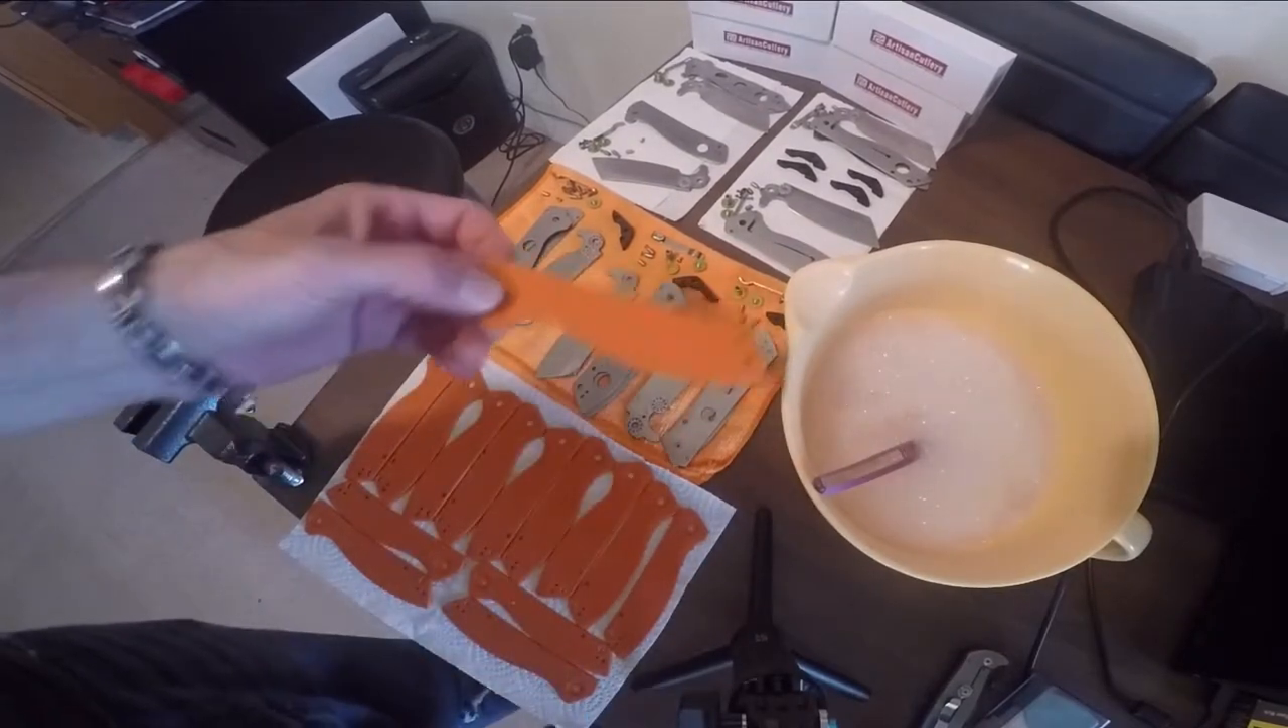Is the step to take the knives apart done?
Yes.